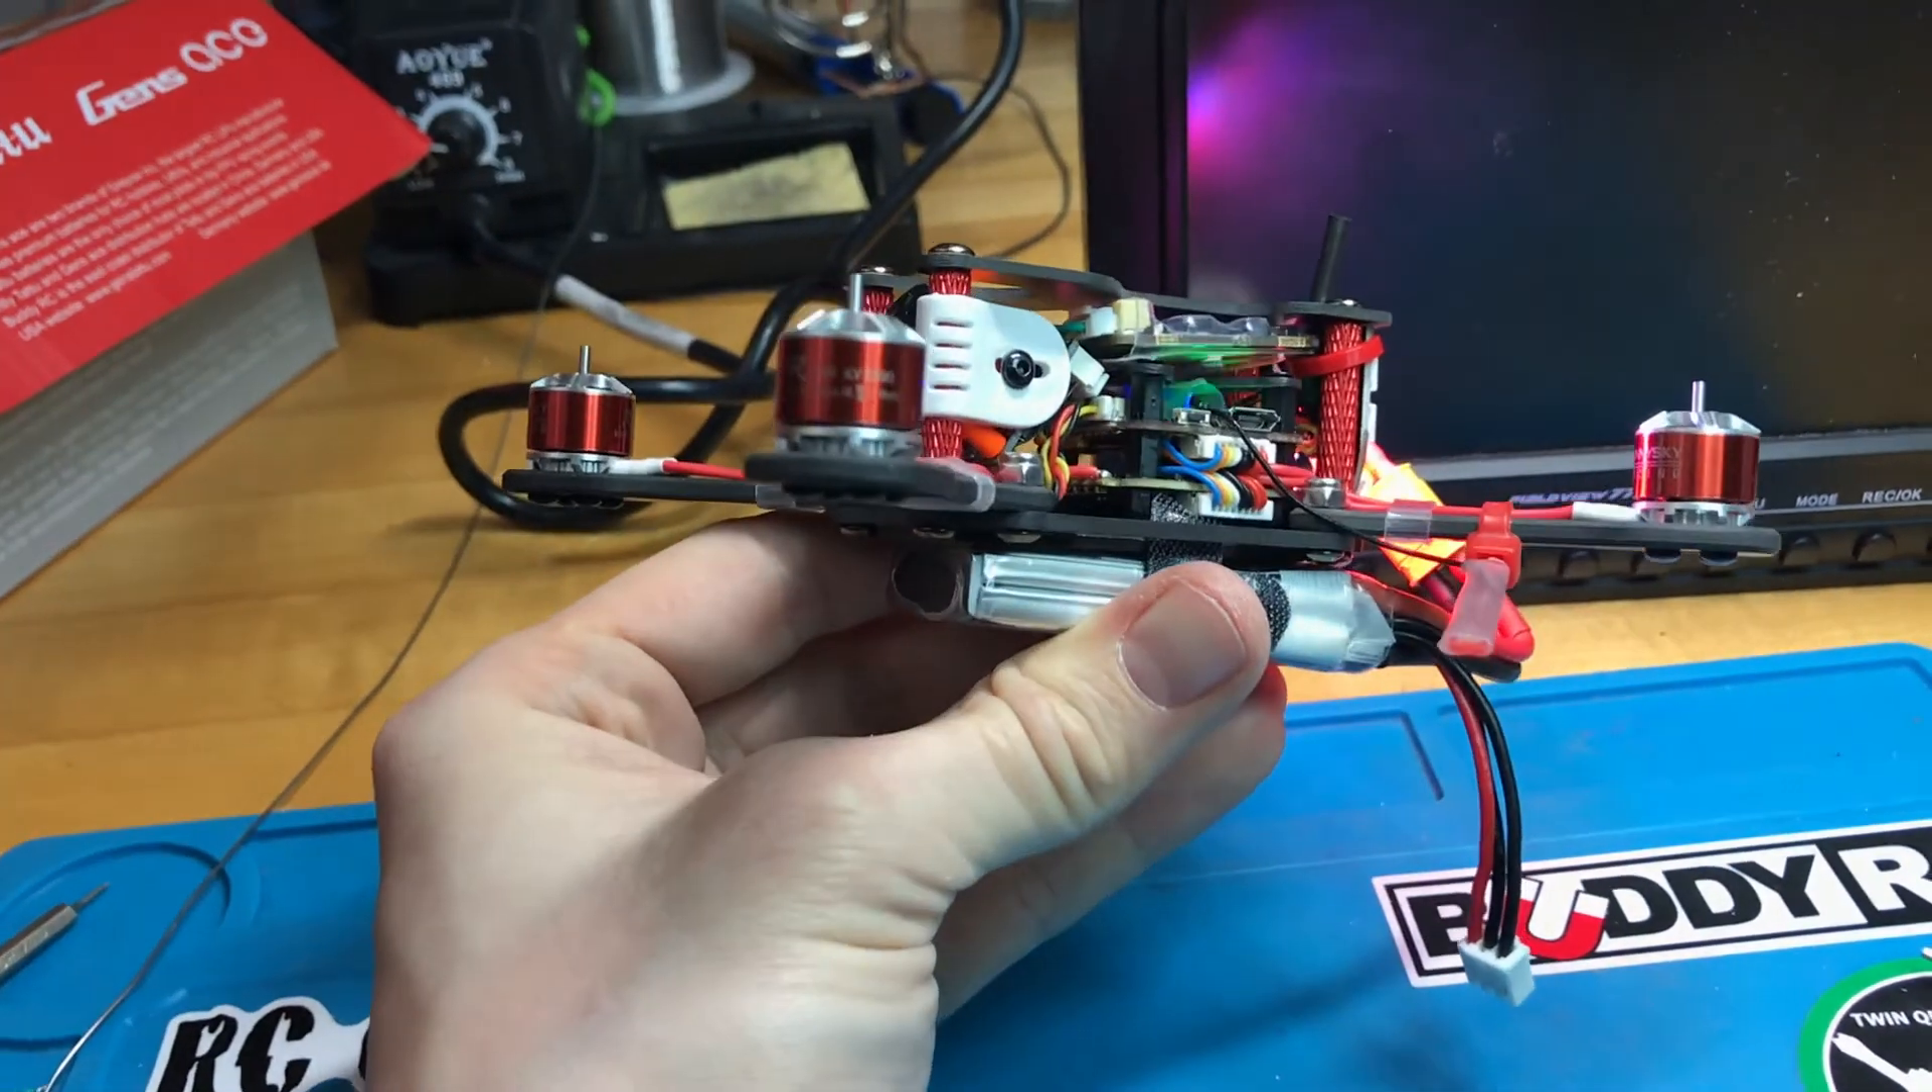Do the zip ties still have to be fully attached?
No.